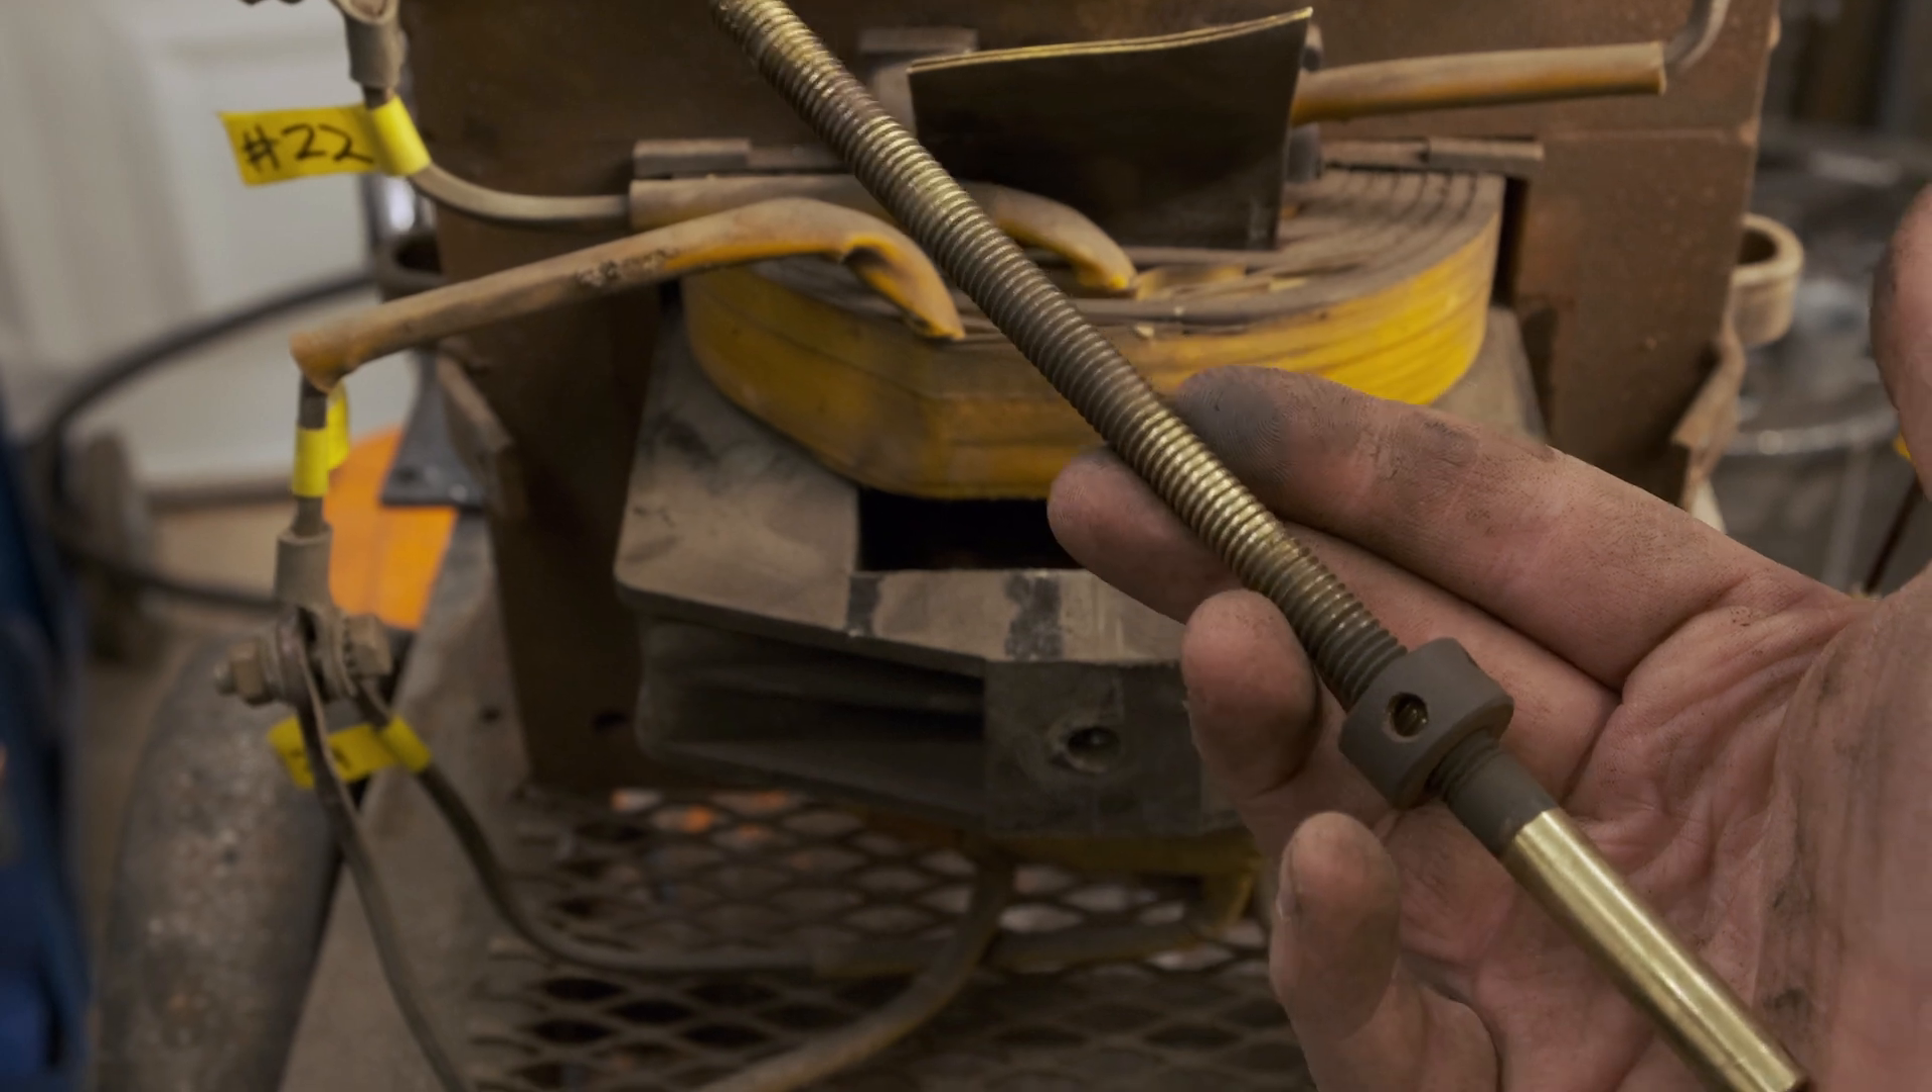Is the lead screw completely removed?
Yes.